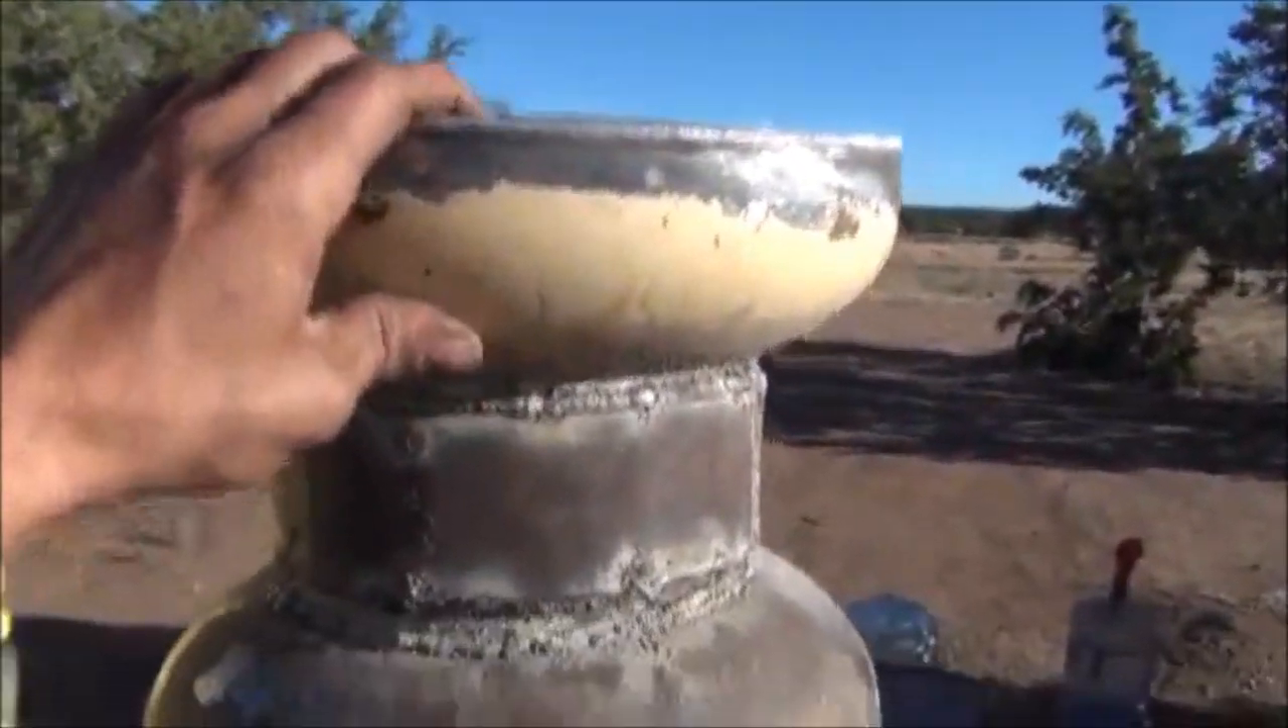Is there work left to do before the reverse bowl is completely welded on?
No.